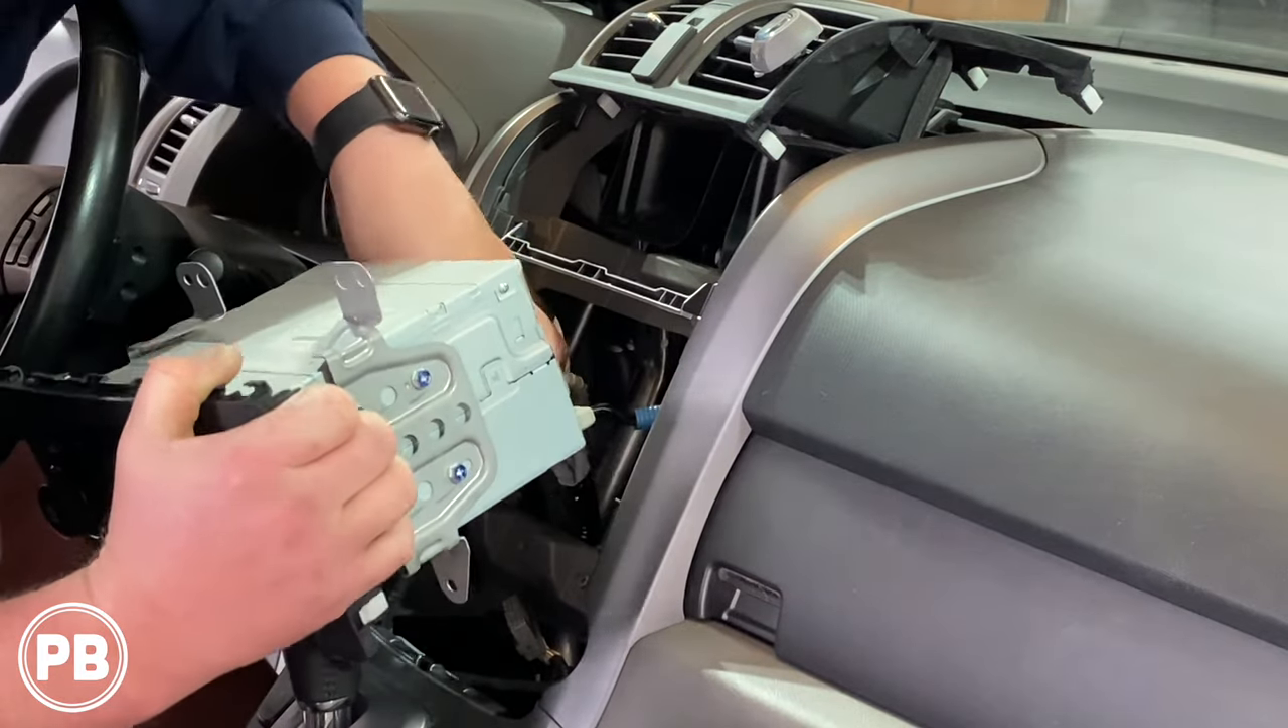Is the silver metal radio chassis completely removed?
No.